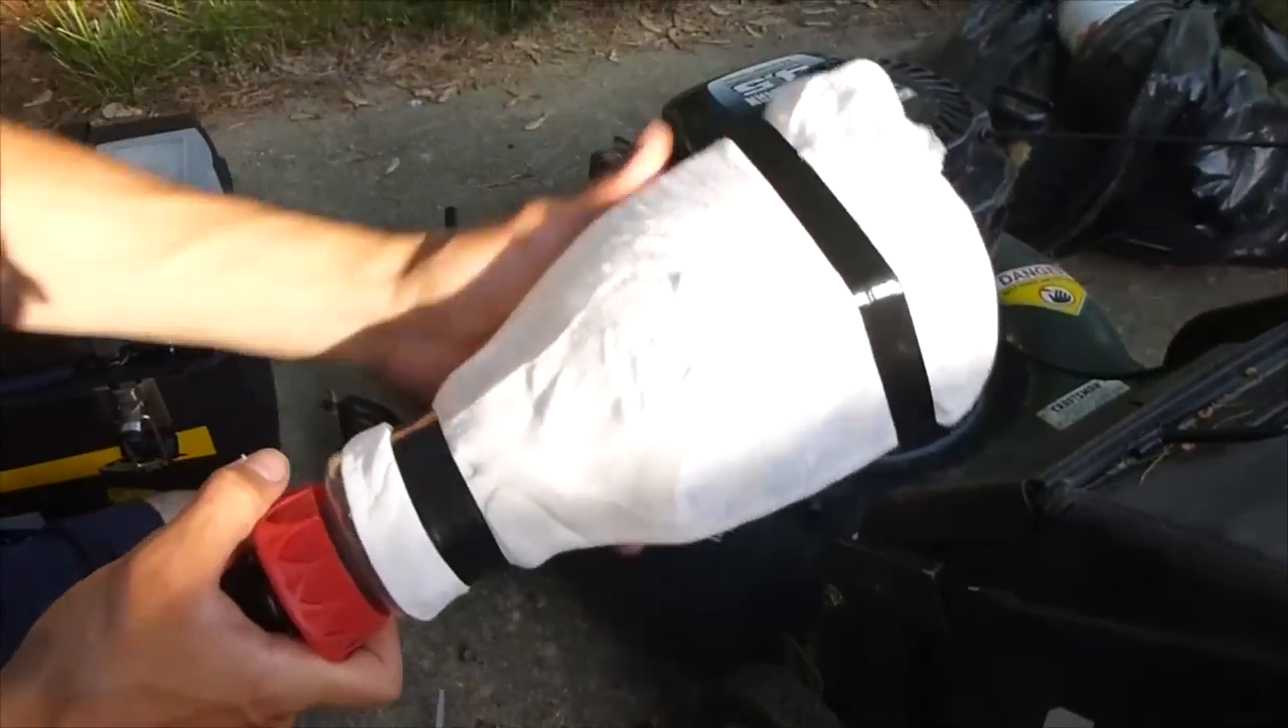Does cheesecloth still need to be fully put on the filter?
No.